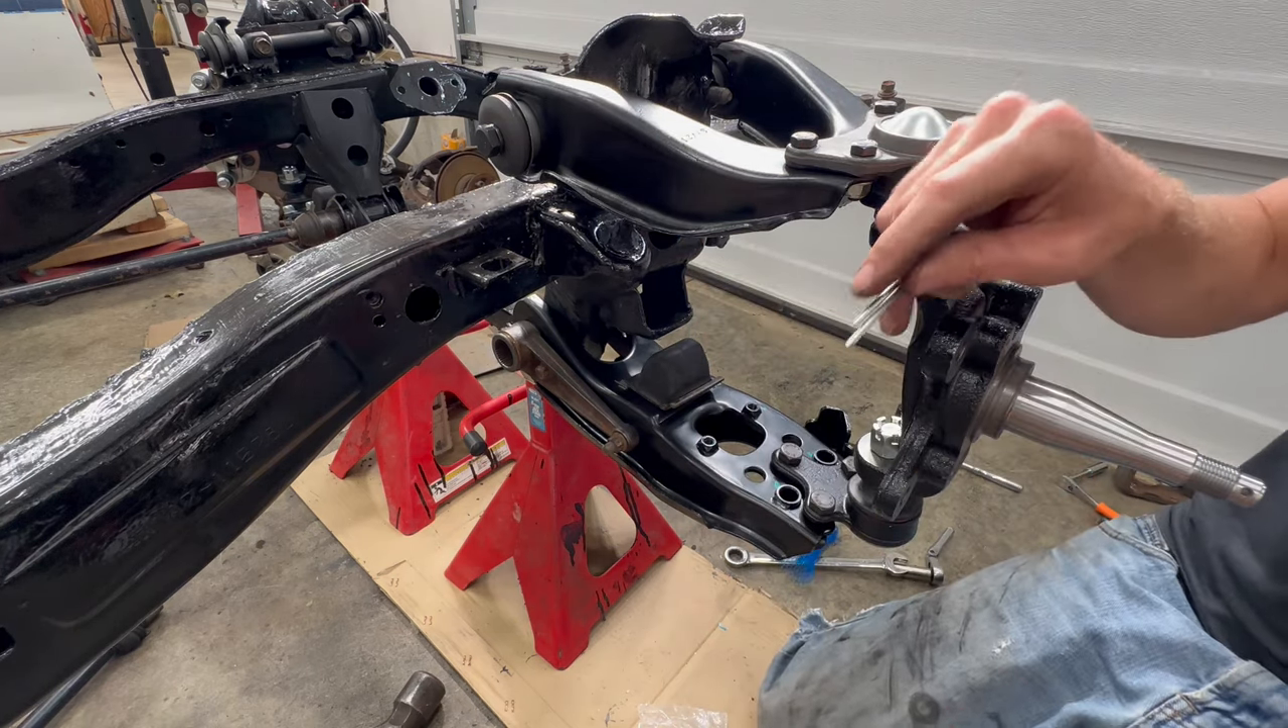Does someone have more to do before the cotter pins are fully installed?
Yes.